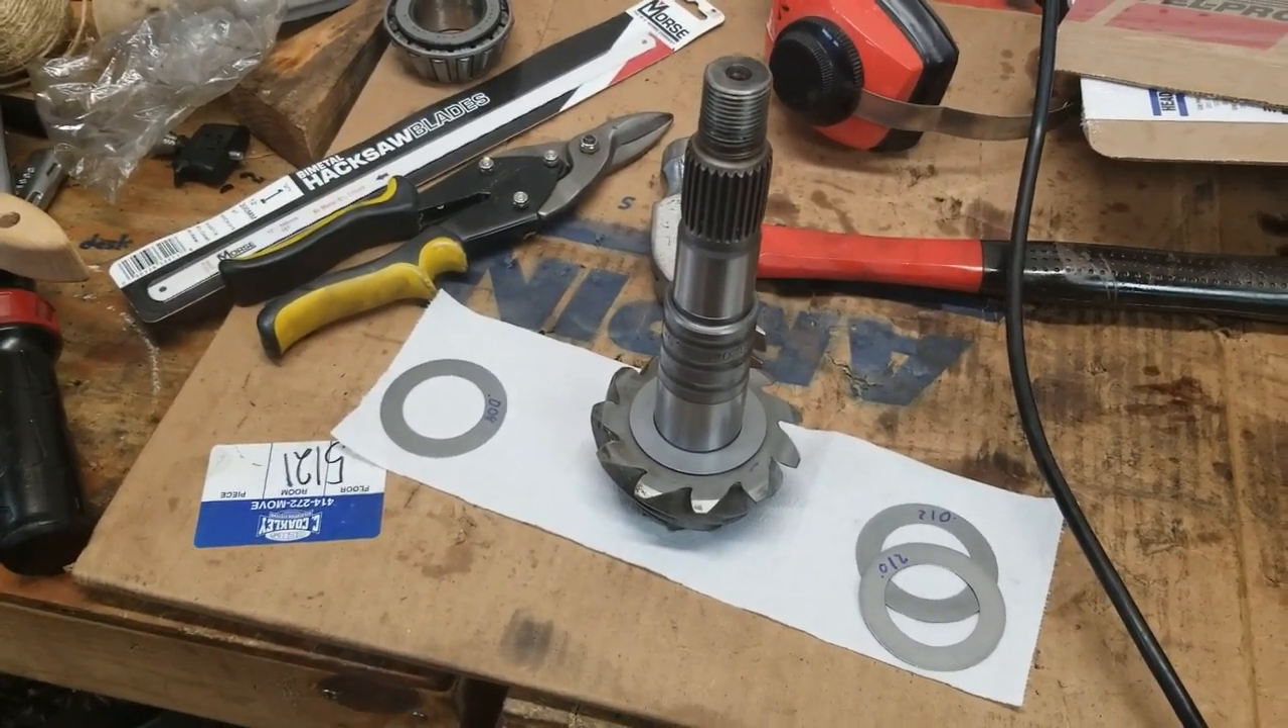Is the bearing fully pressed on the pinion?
No.